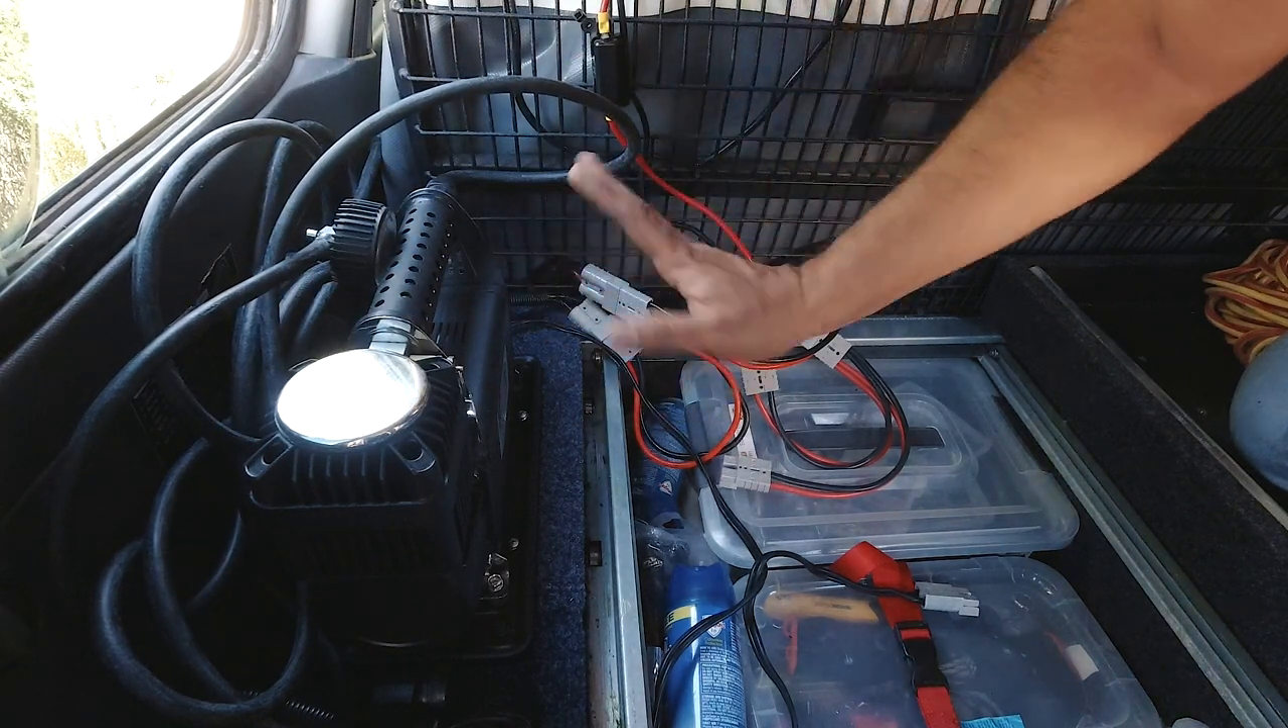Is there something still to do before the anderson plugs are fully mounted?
Yes.